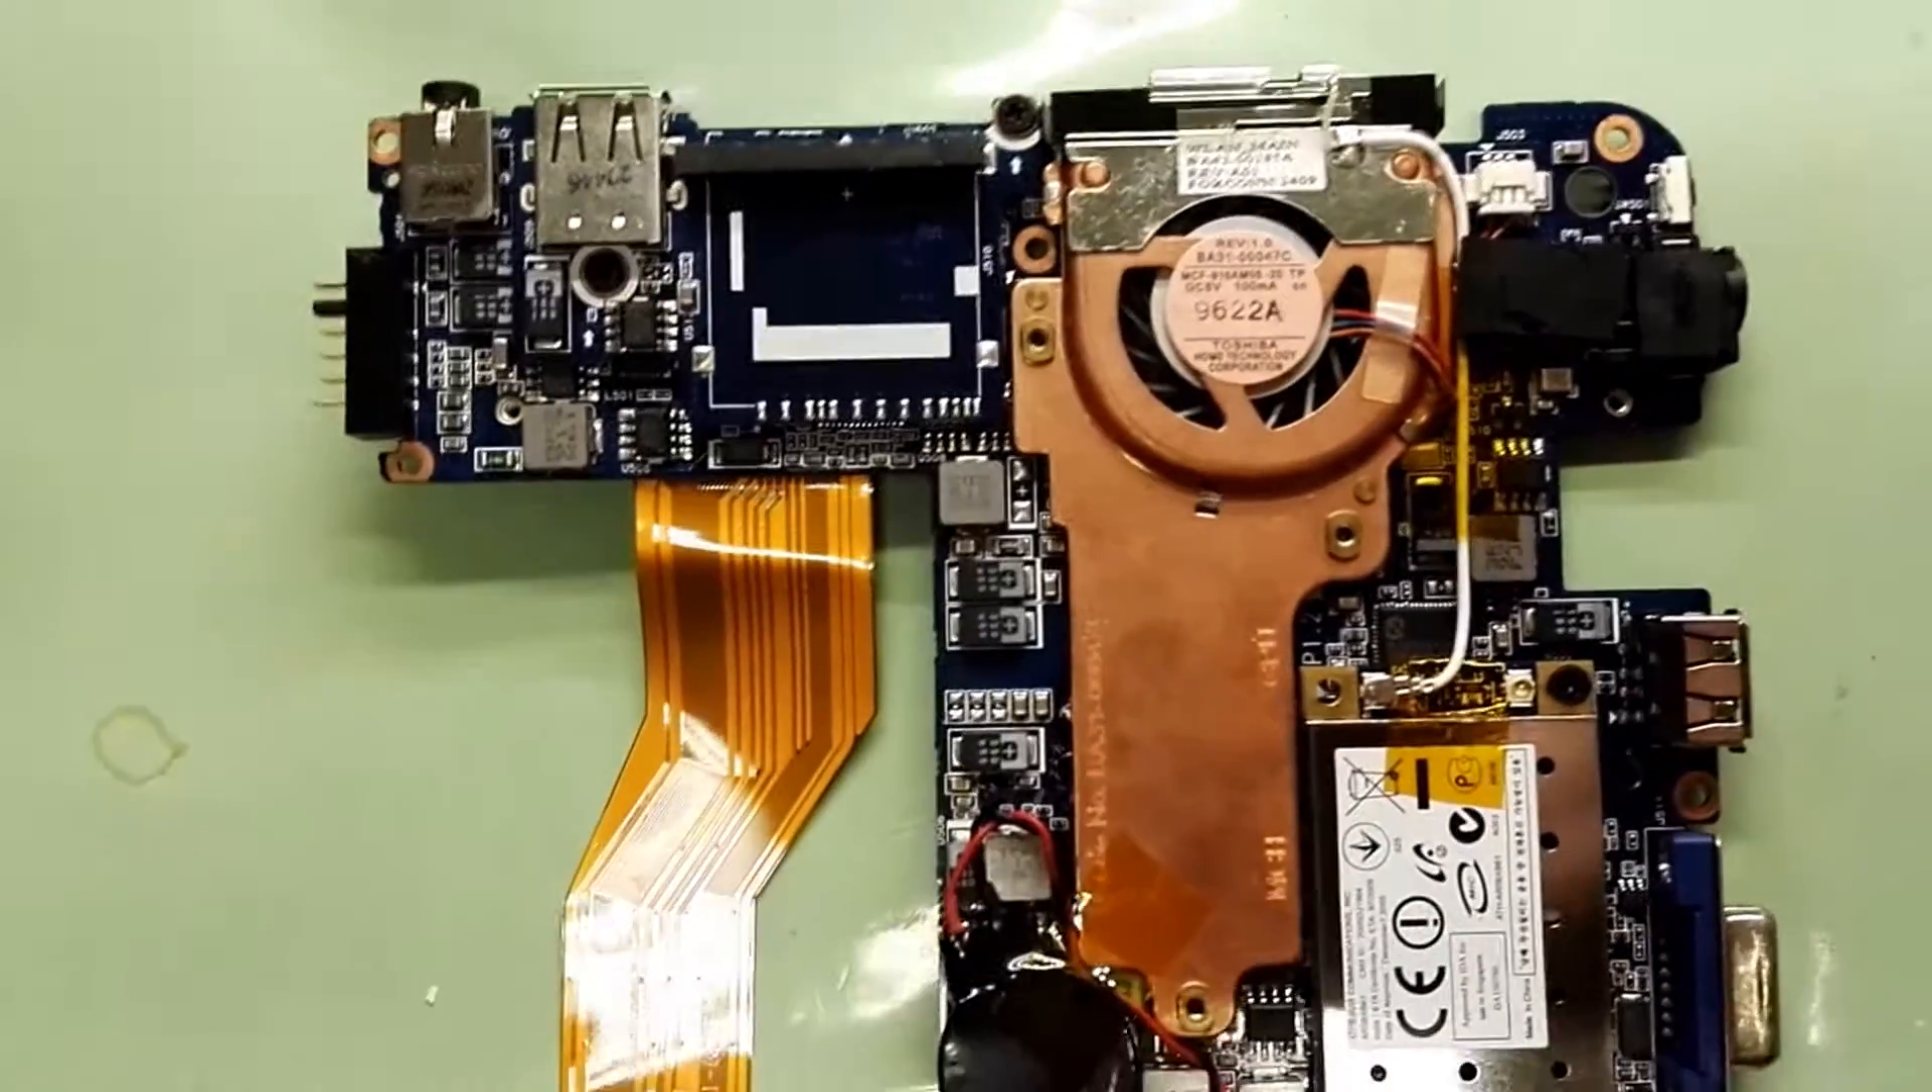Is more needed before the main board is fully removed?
No.